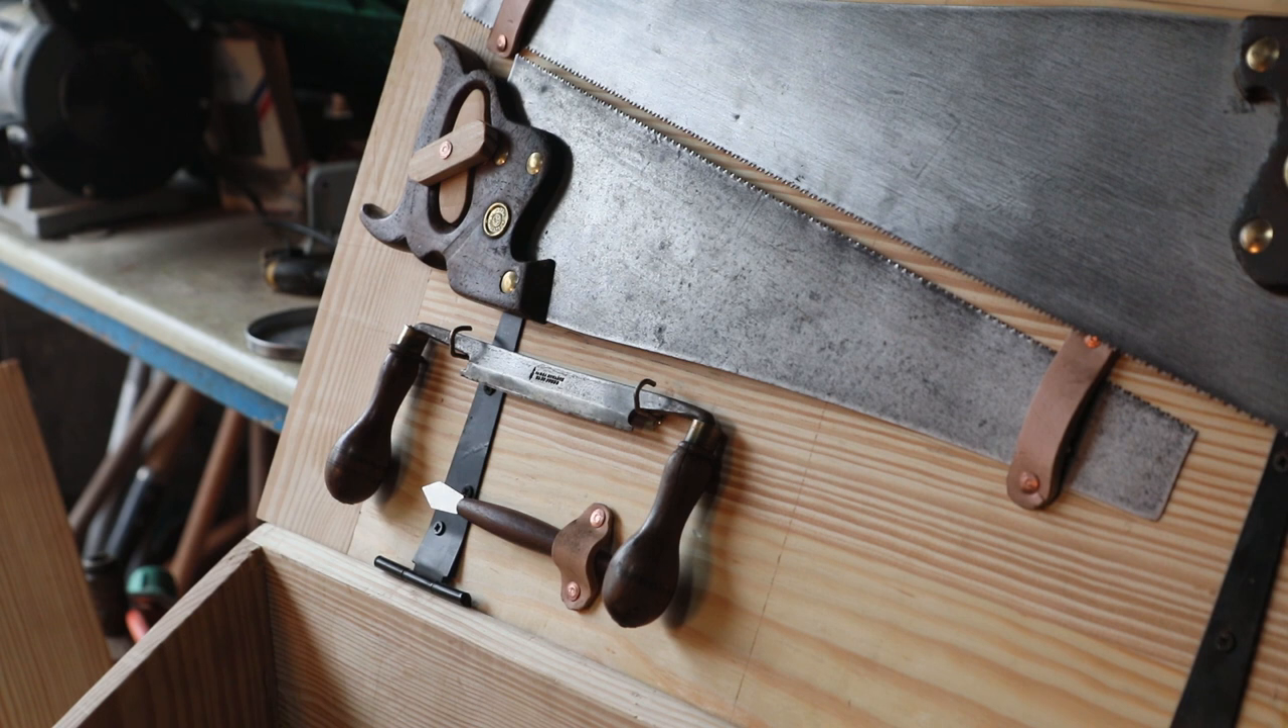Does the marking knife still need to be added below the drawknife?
No.